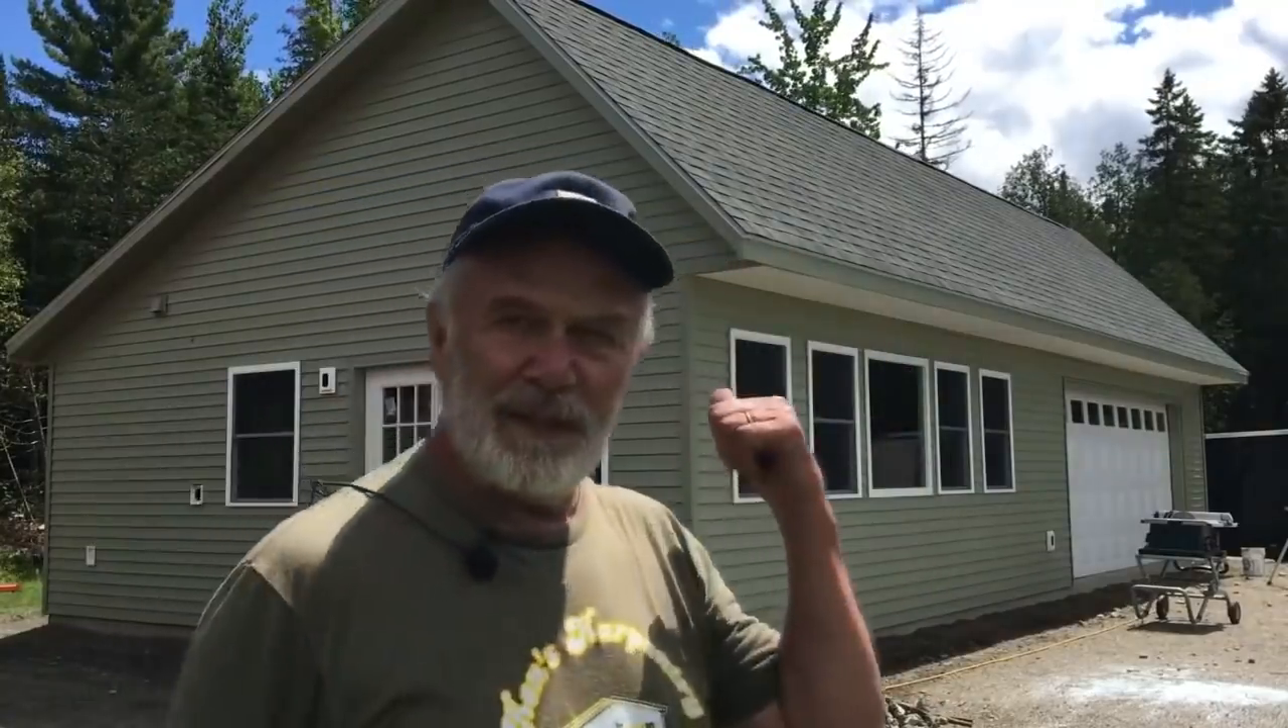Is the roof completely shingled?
Yes.